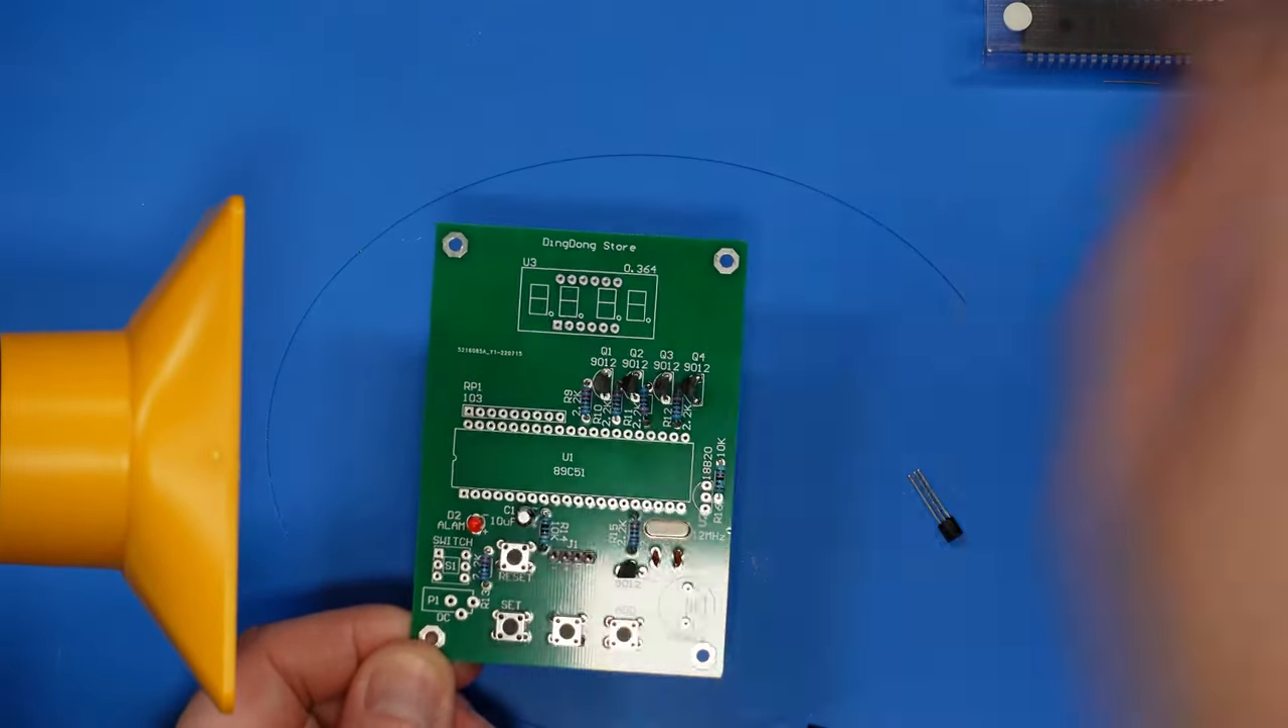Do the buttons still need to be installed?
No.